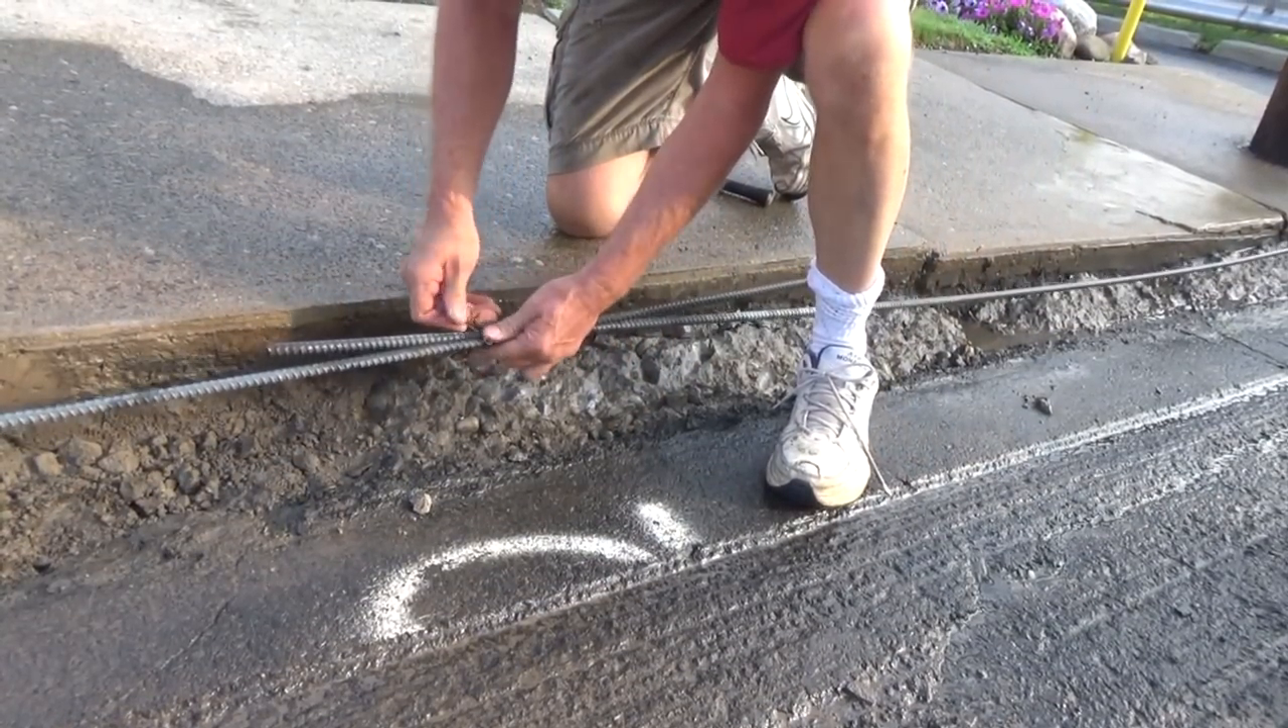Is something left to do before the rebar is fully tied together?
Yes.